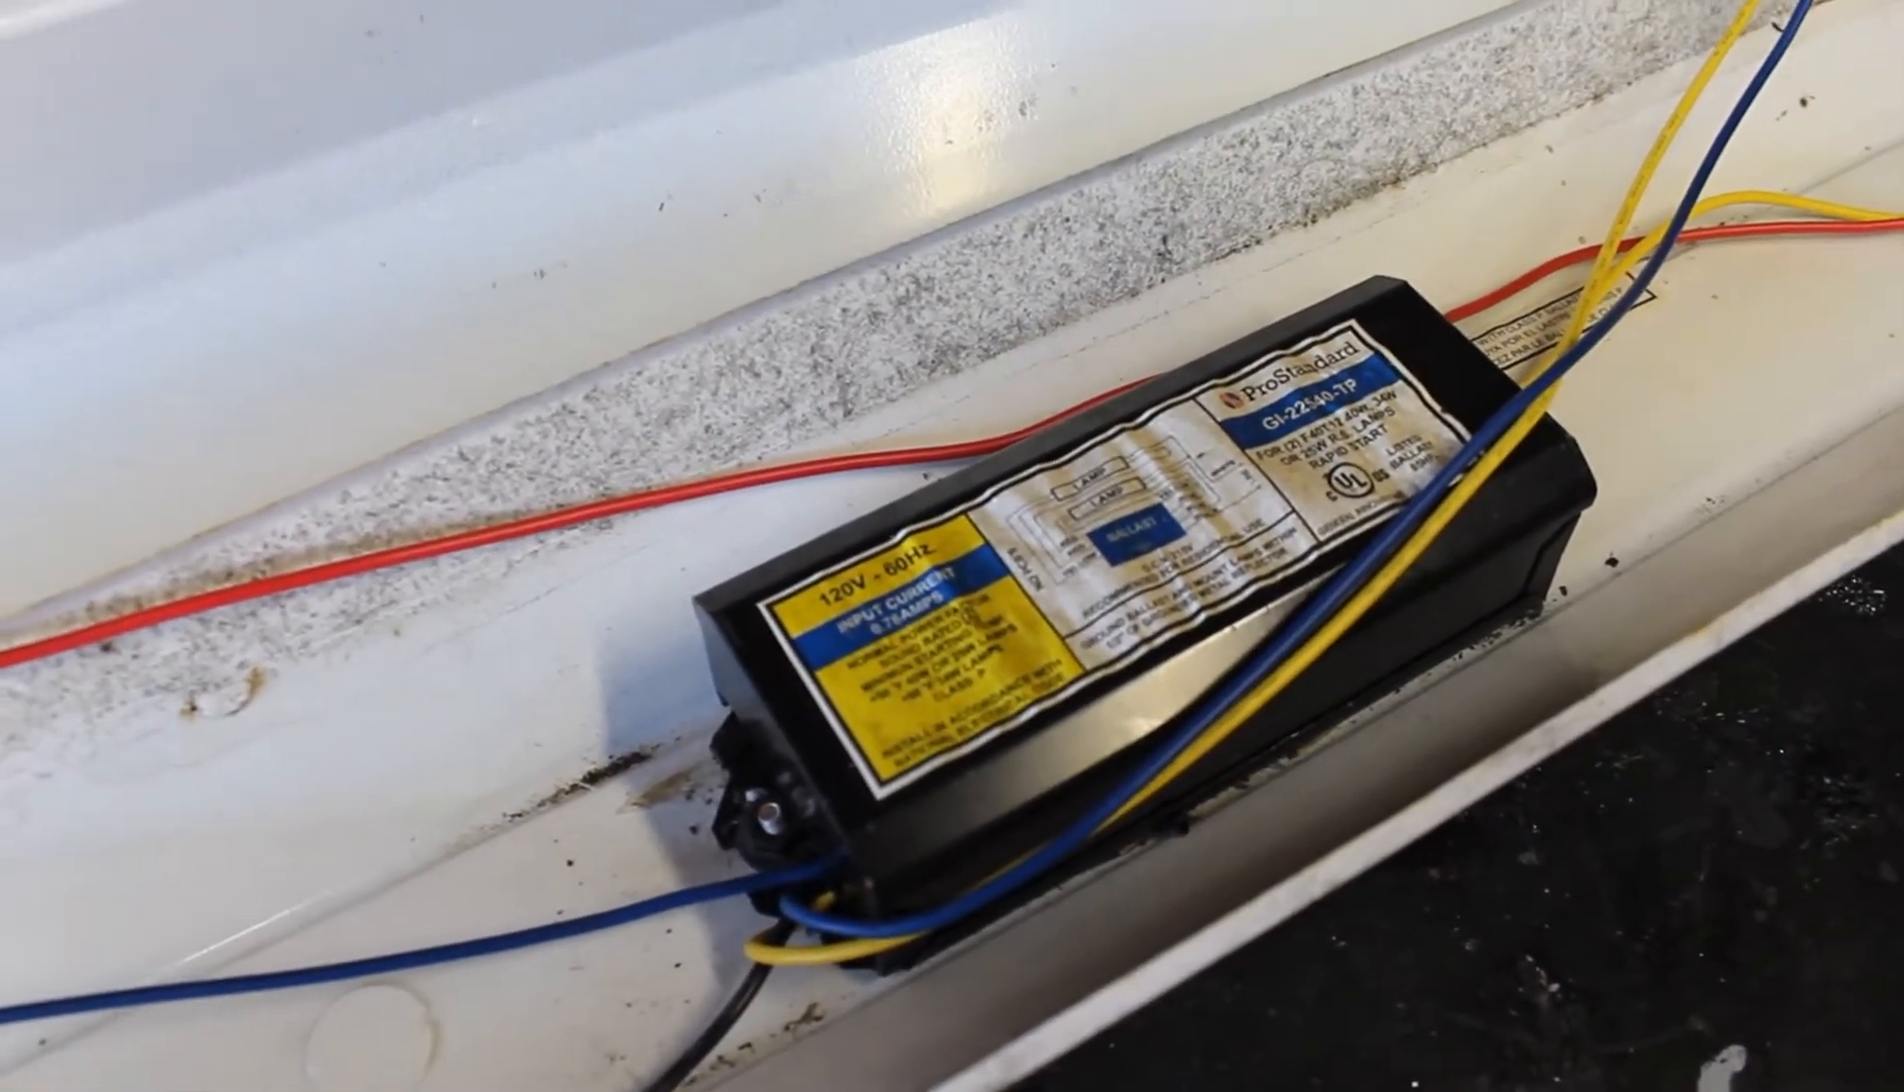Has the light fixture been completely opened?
Yes.